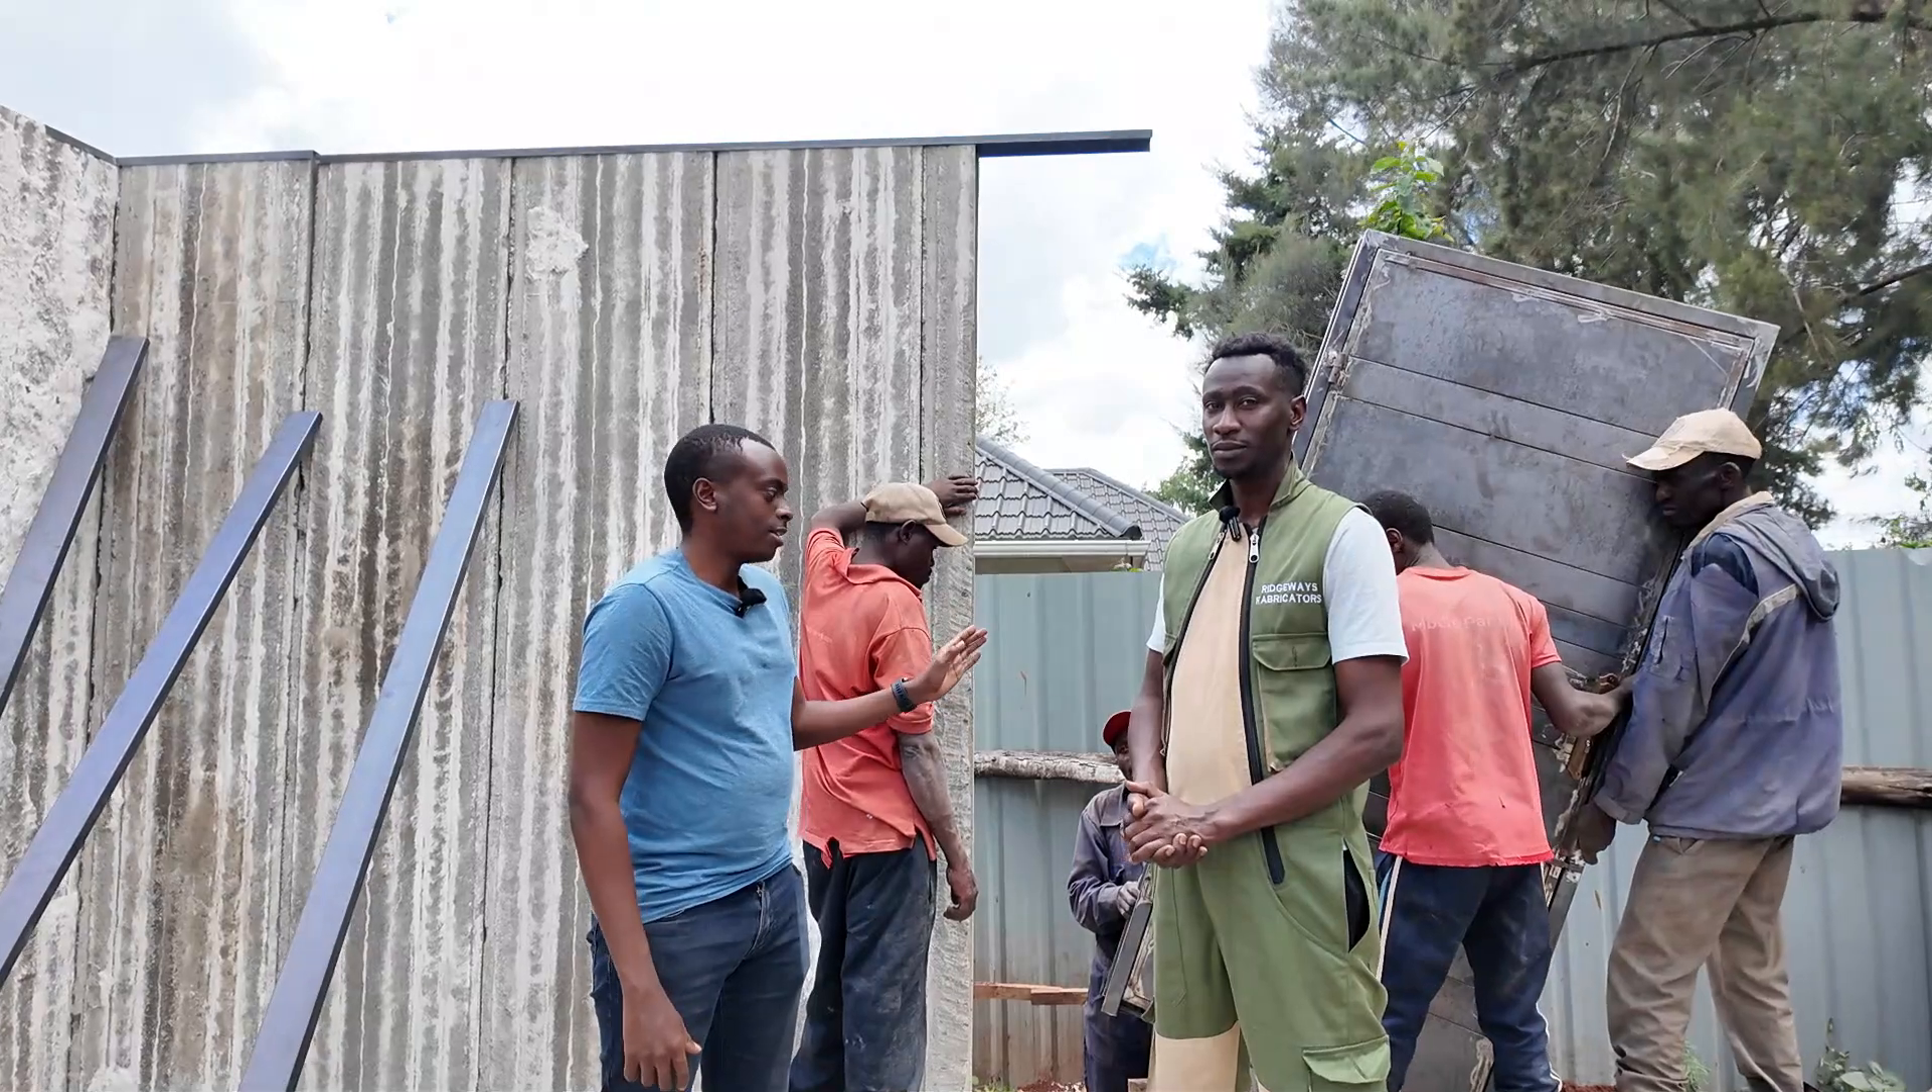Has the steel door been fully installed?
No.